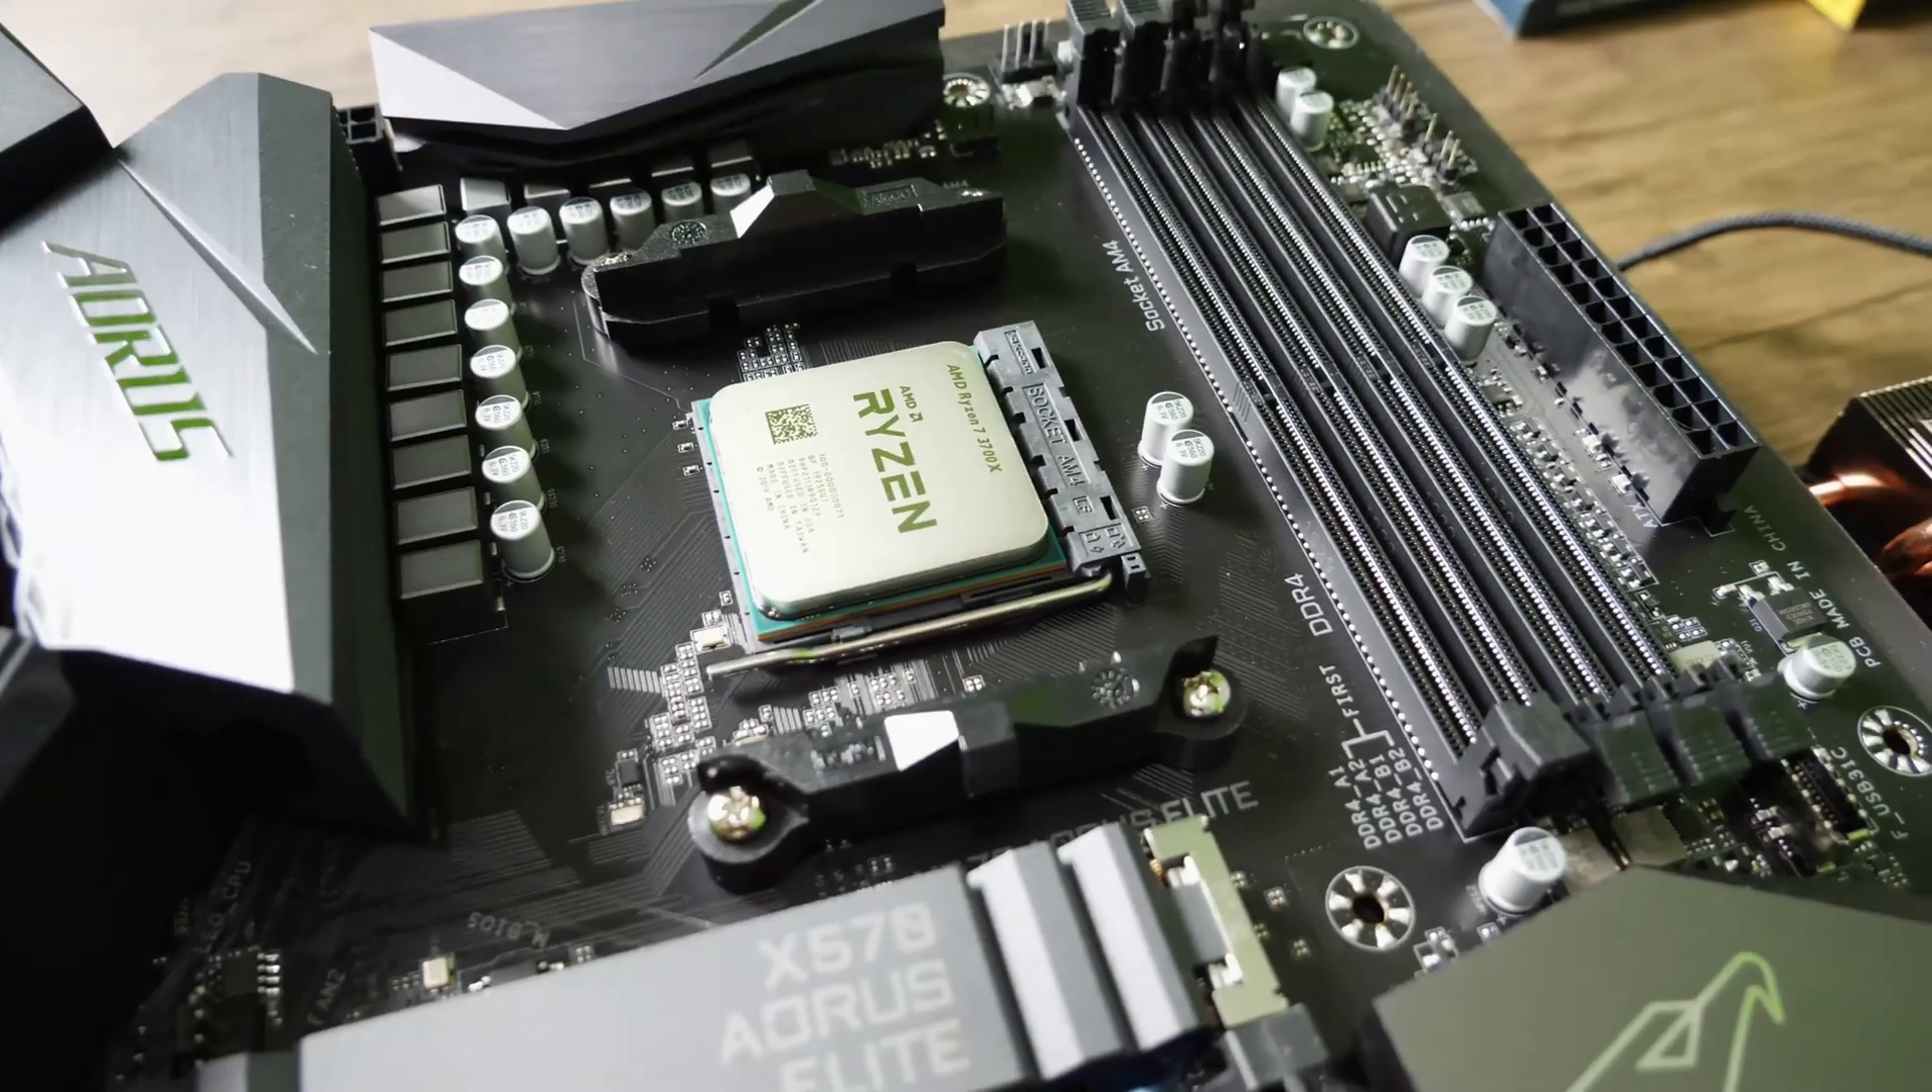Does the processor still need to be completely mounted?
No.